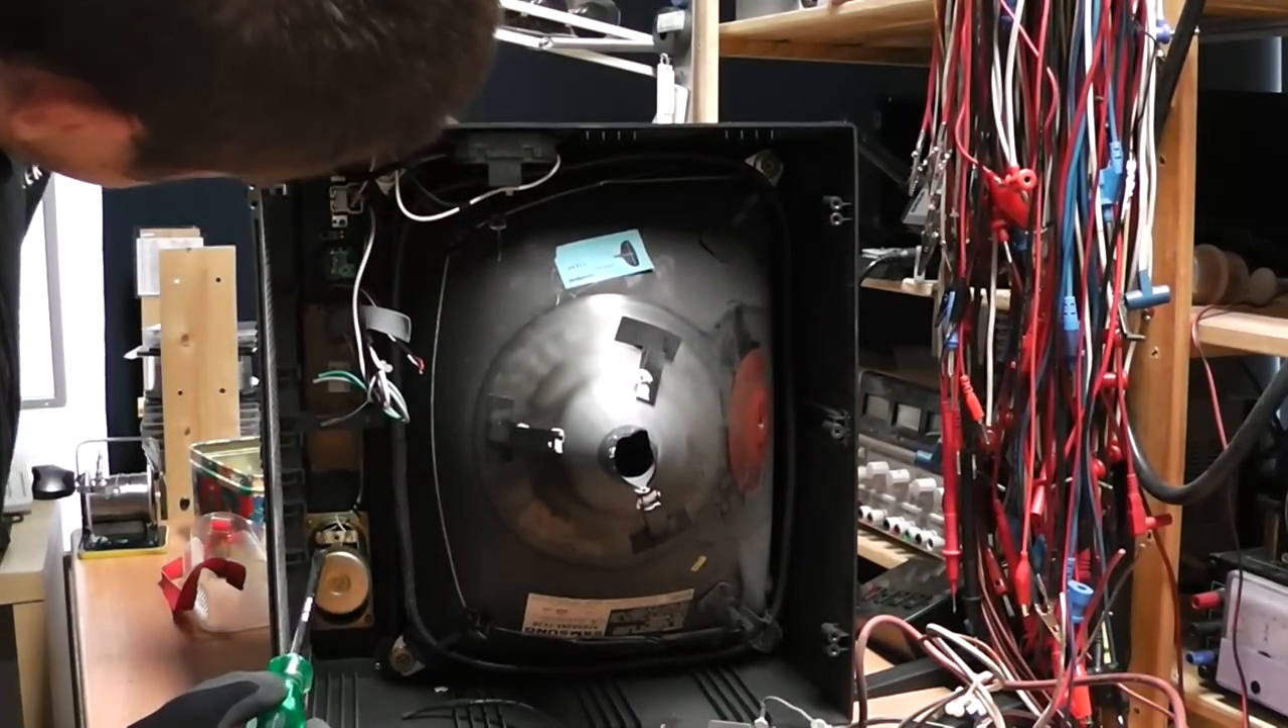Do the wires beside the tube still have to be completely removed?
Yes.